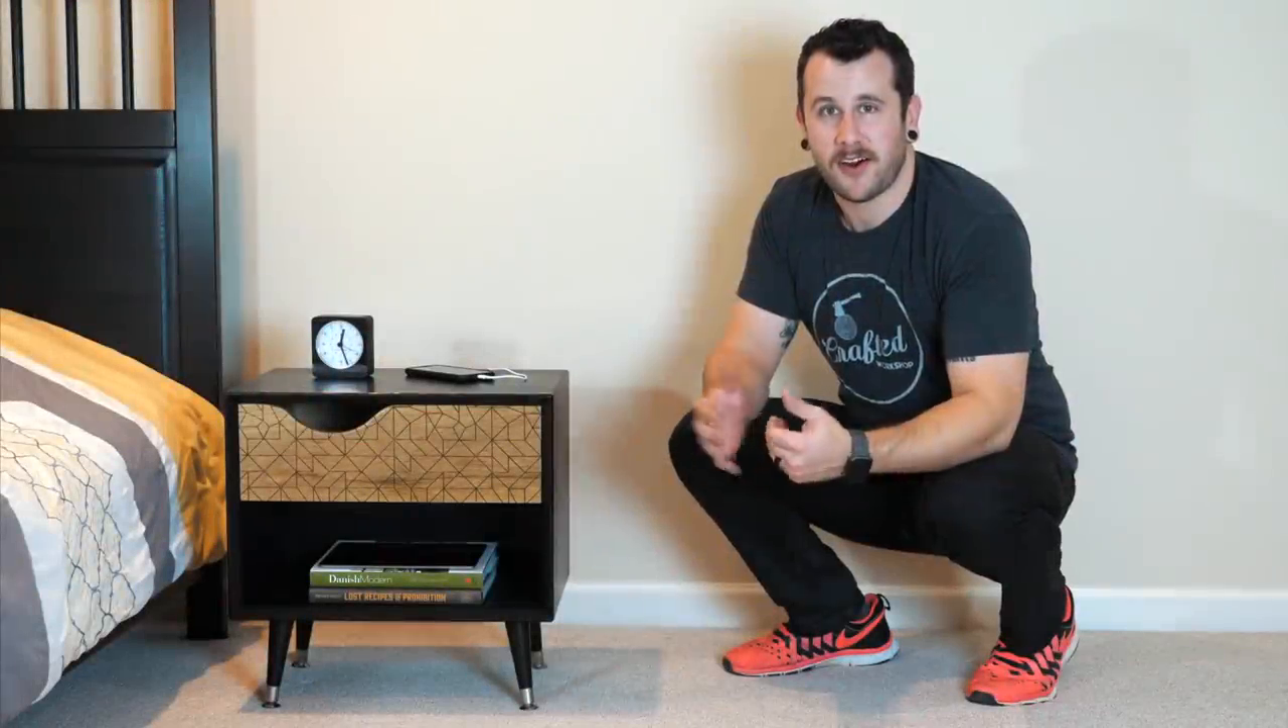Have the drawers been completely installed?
Yes.